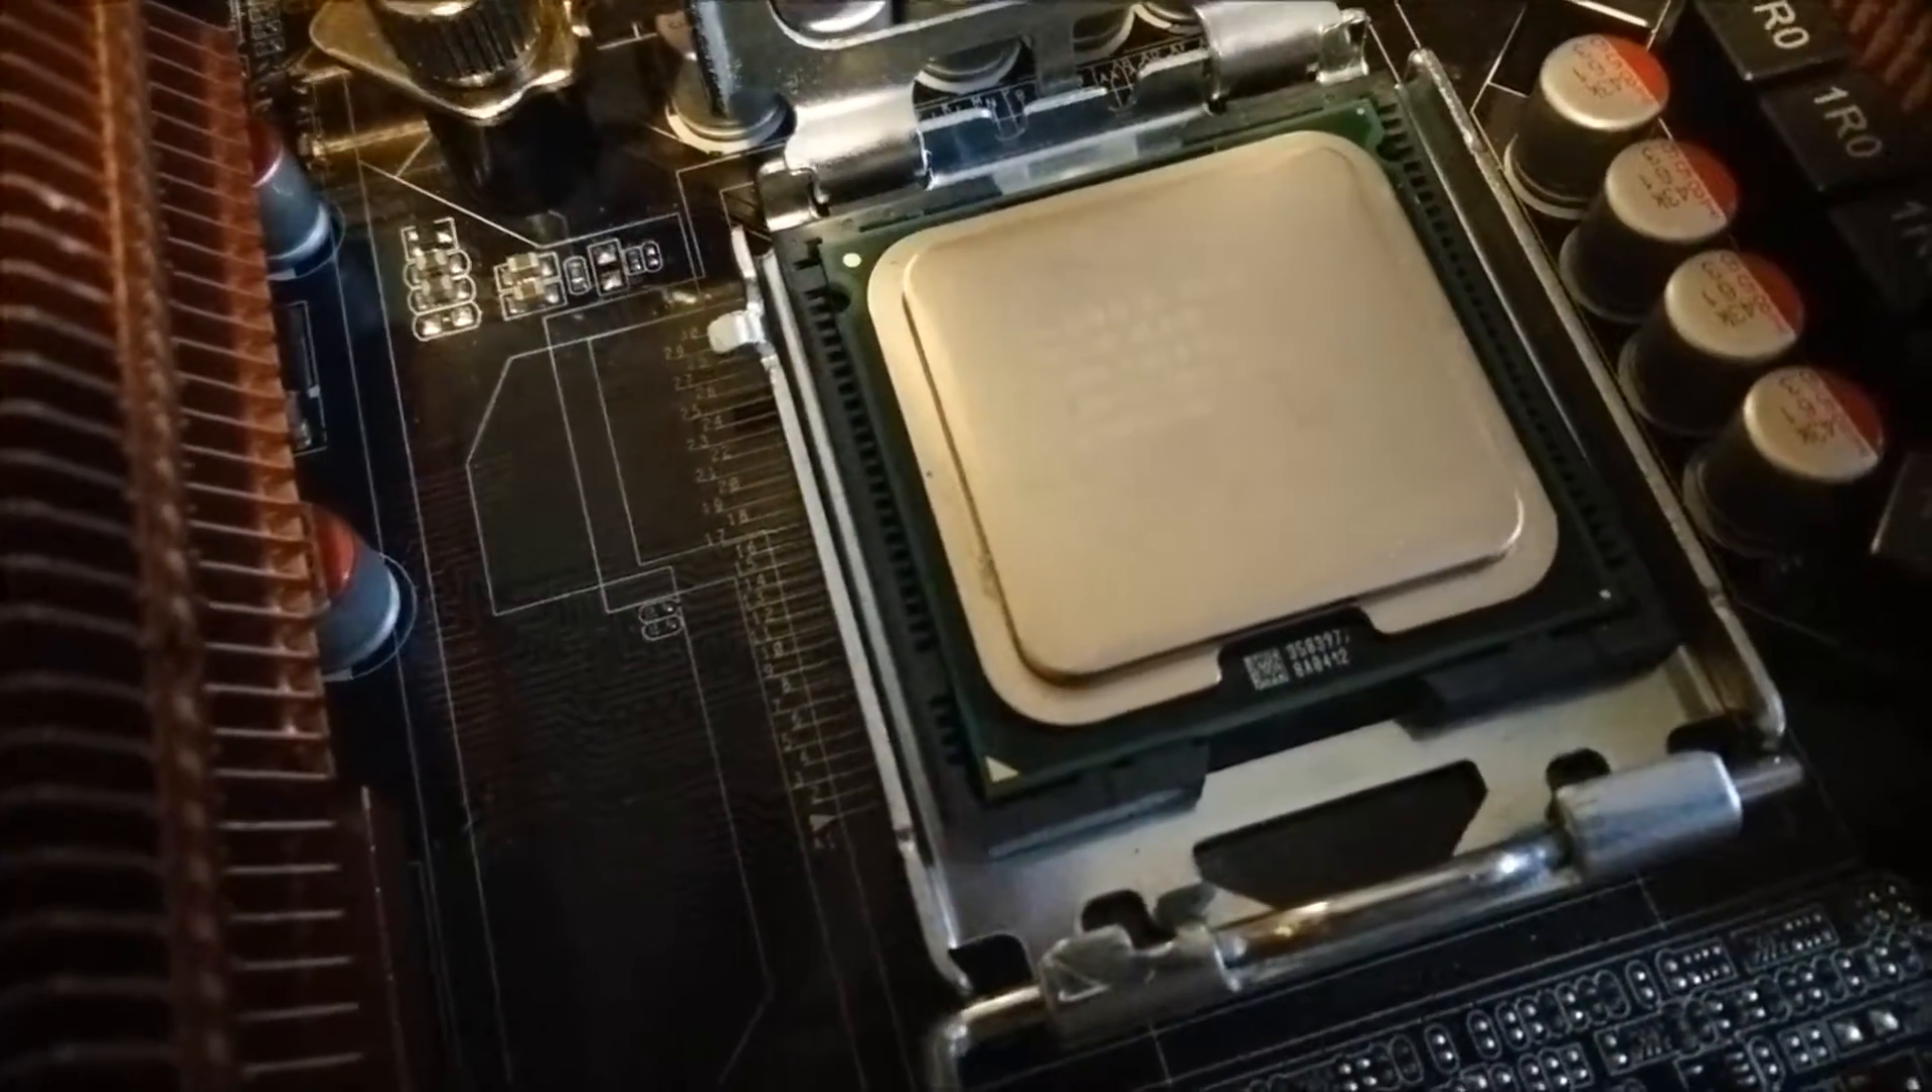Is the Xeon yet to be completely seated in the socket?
No.